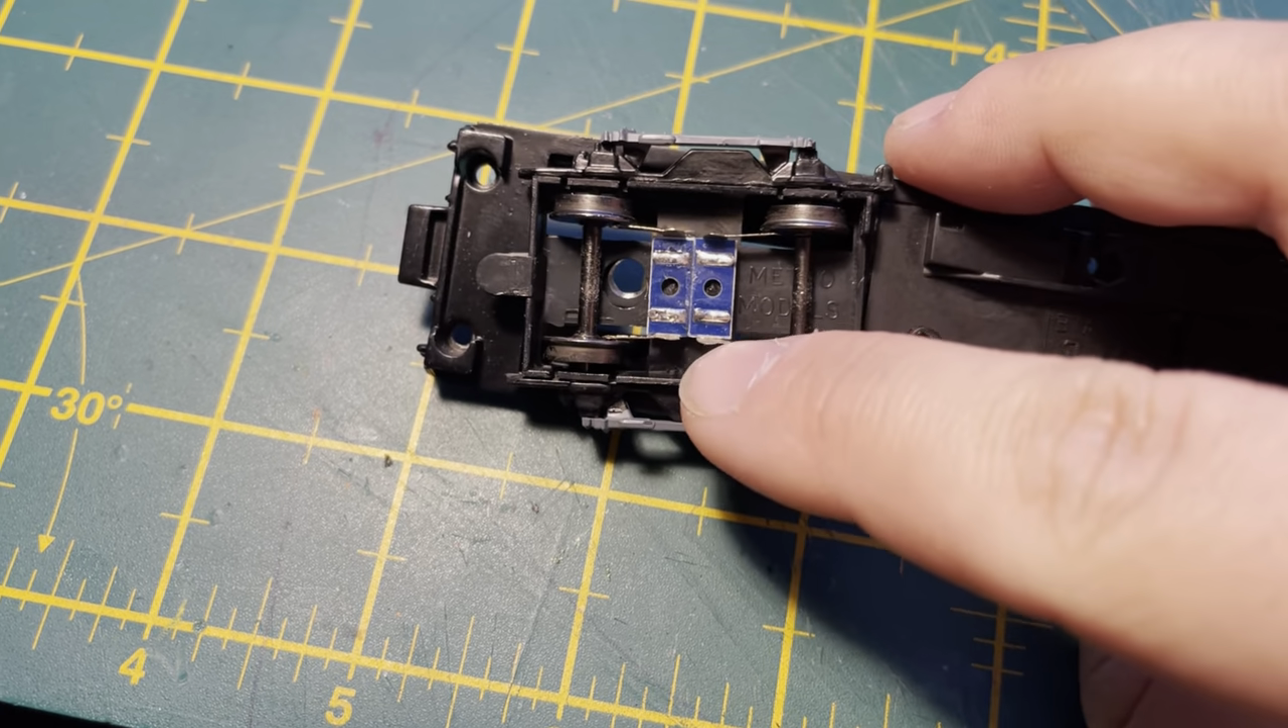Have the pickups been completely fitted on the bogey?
Yes.